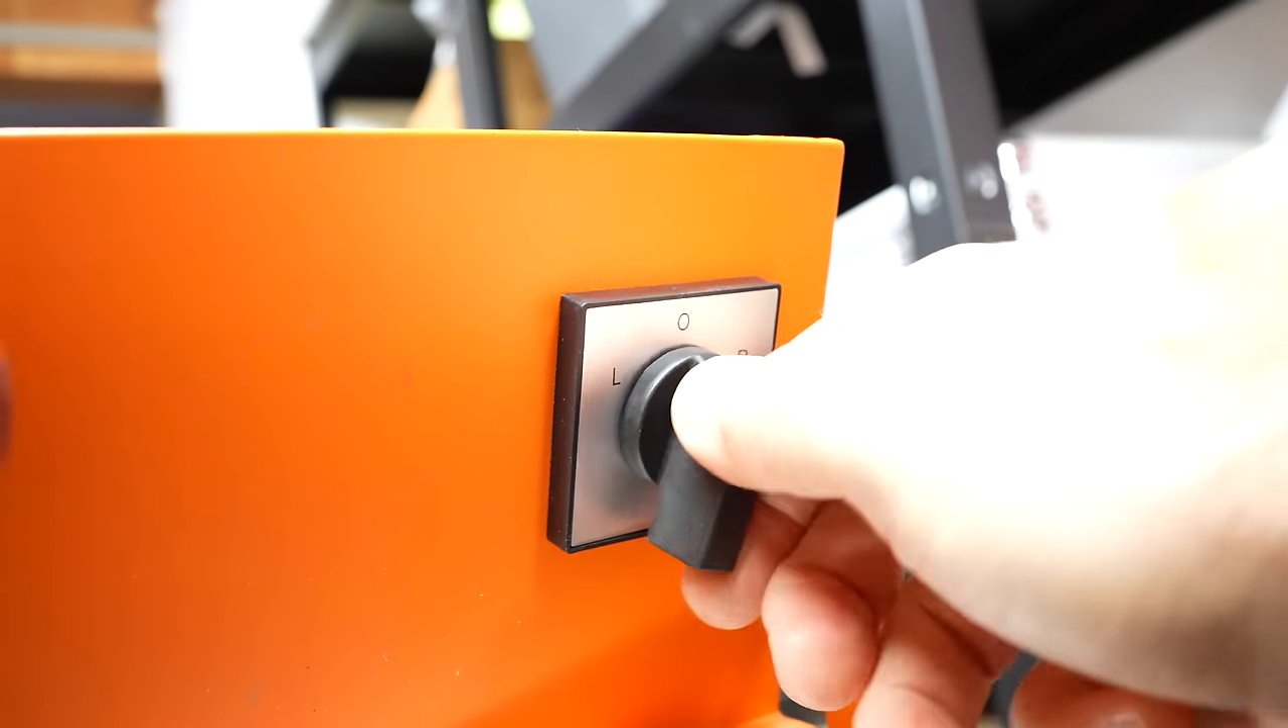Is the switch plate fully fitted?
Yes.